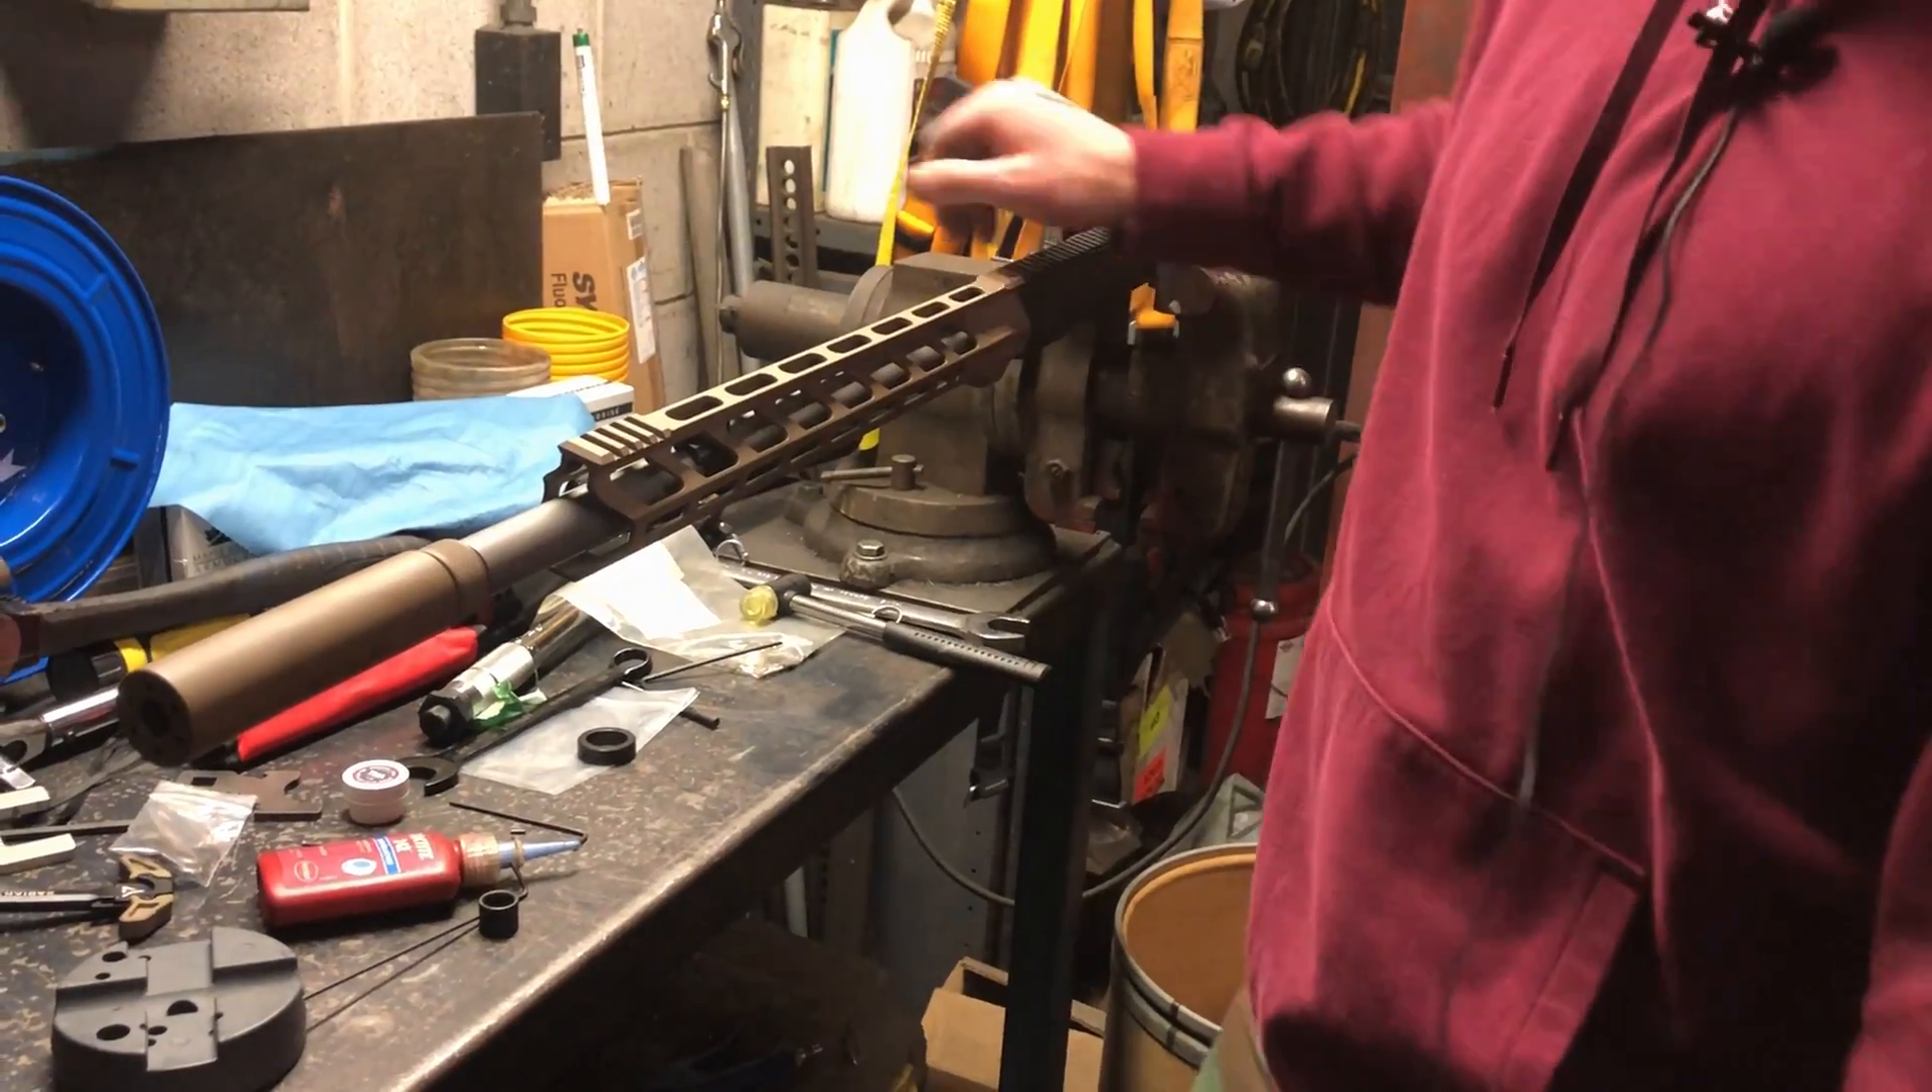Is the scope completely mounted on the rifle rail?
No.